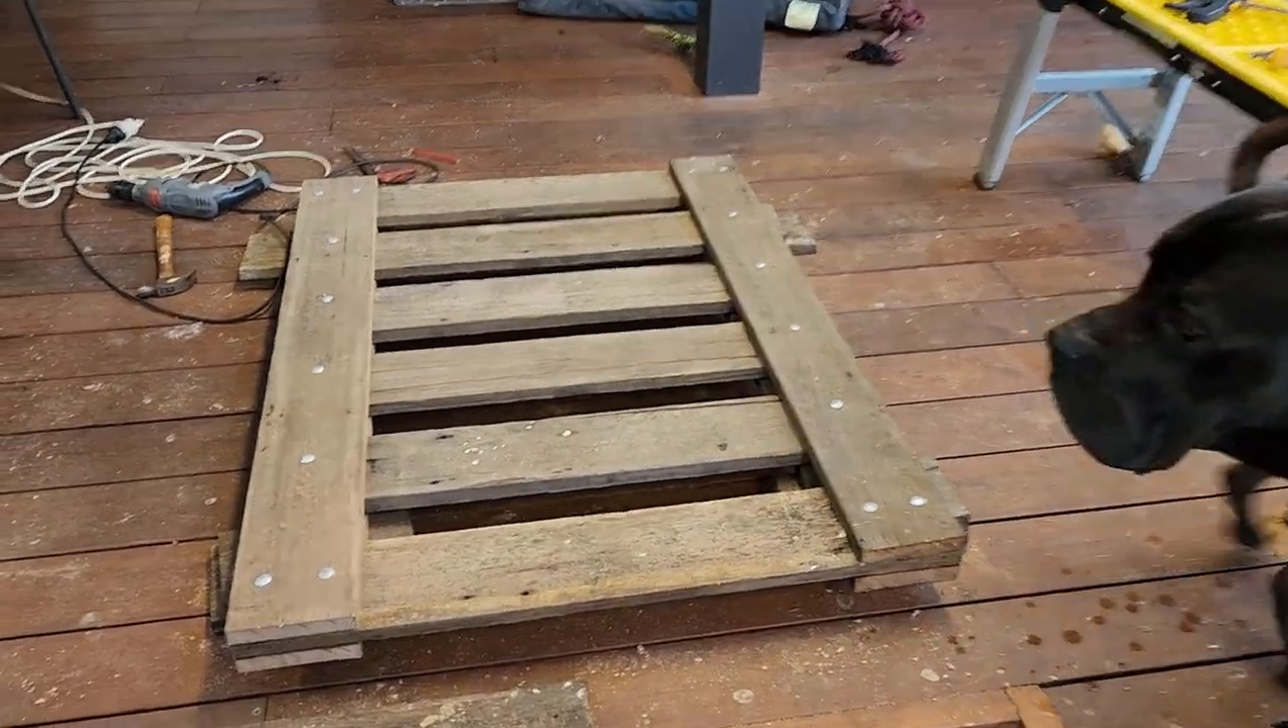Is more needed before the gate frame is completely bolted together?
No.